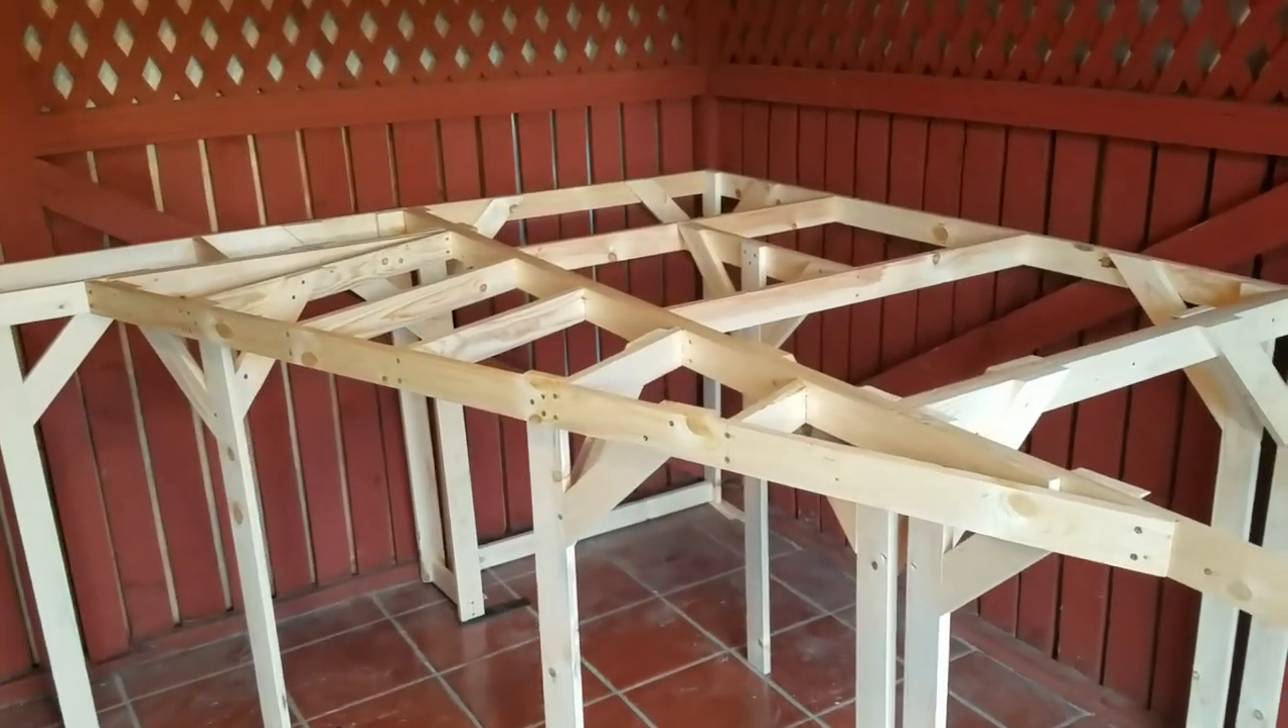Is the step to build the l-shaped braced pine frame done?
Yes.